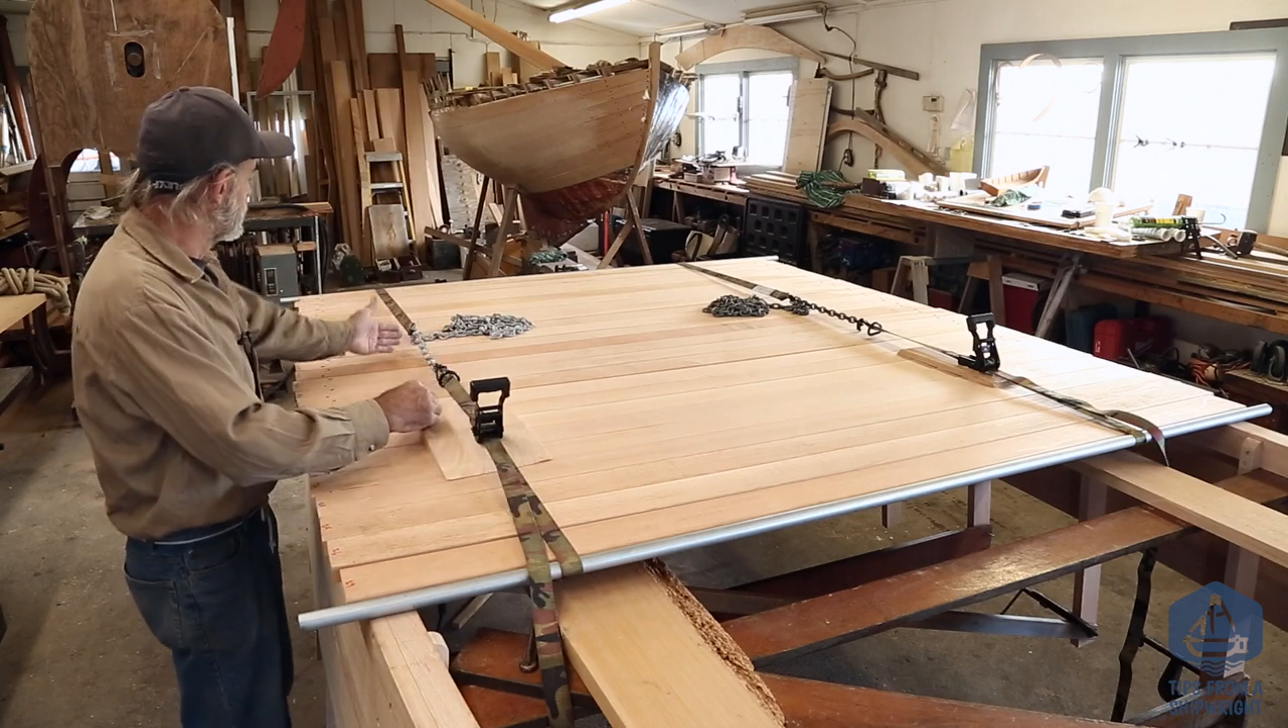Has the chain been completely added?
Yes.